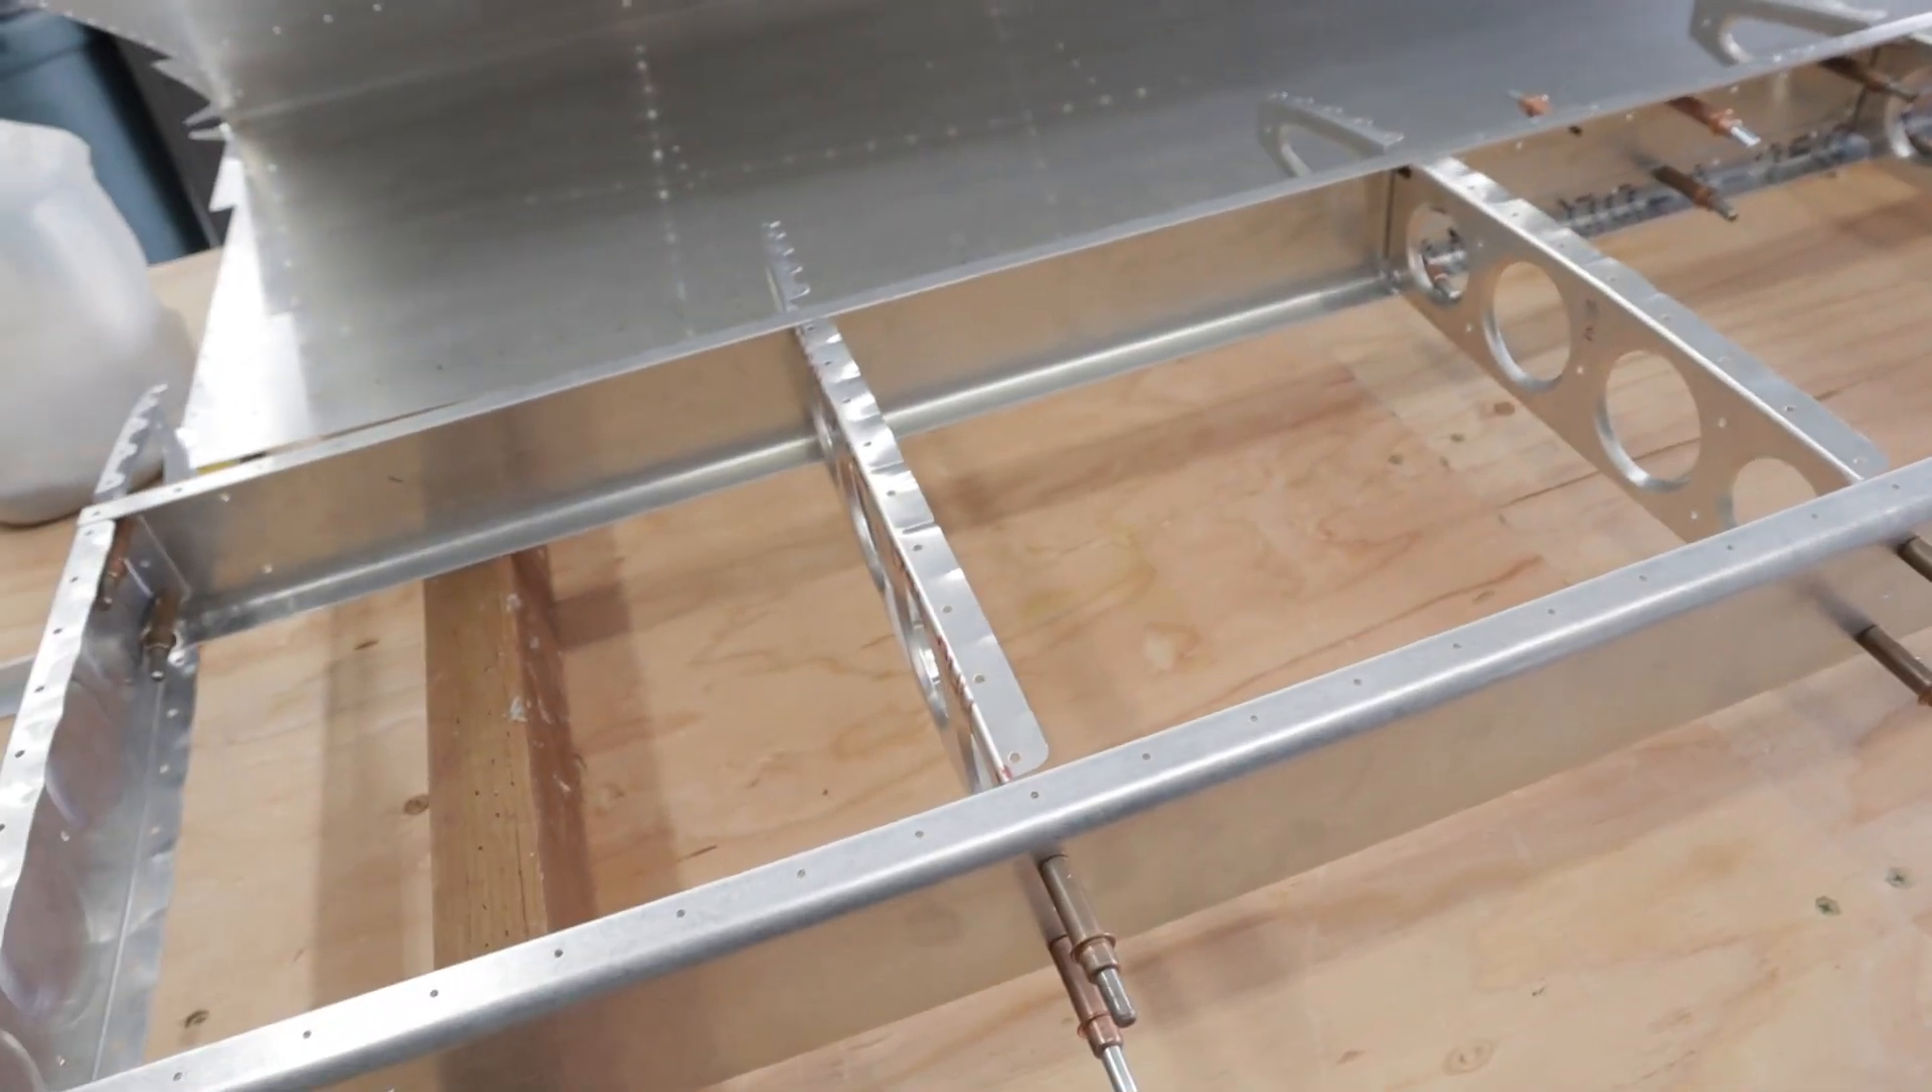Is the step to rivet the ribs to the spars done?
No.